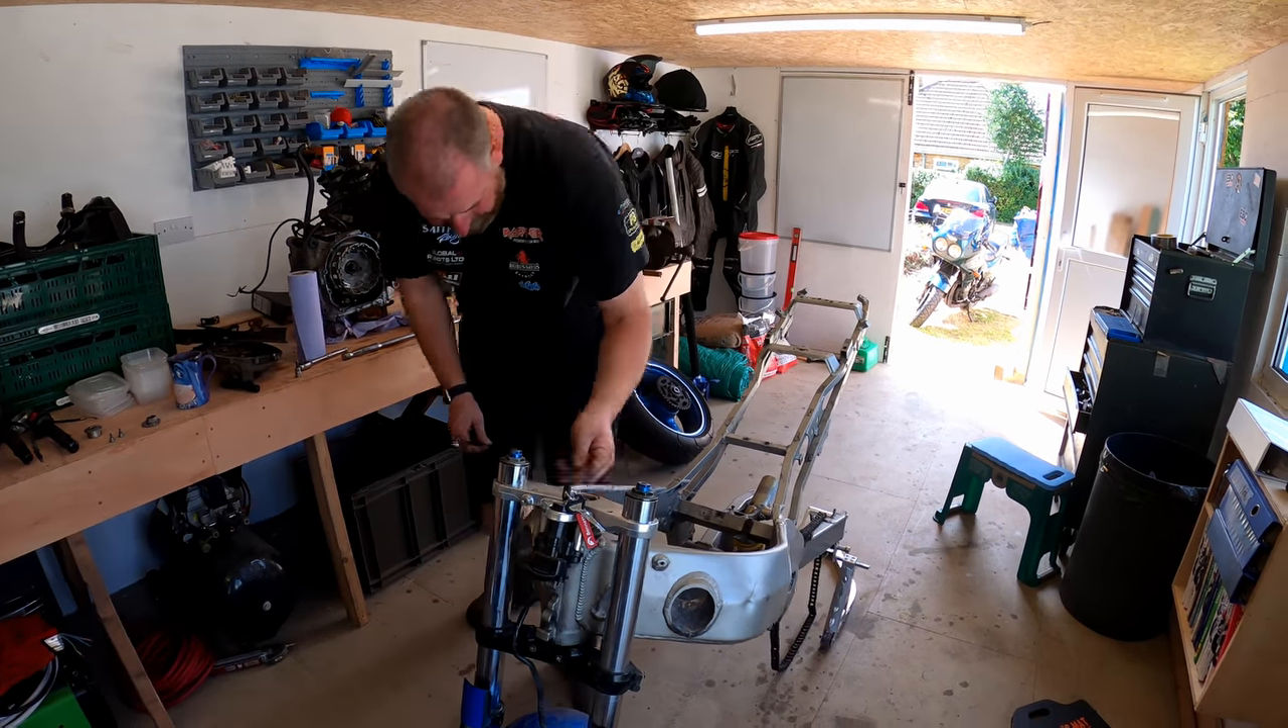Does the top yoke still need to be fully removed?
Yes.